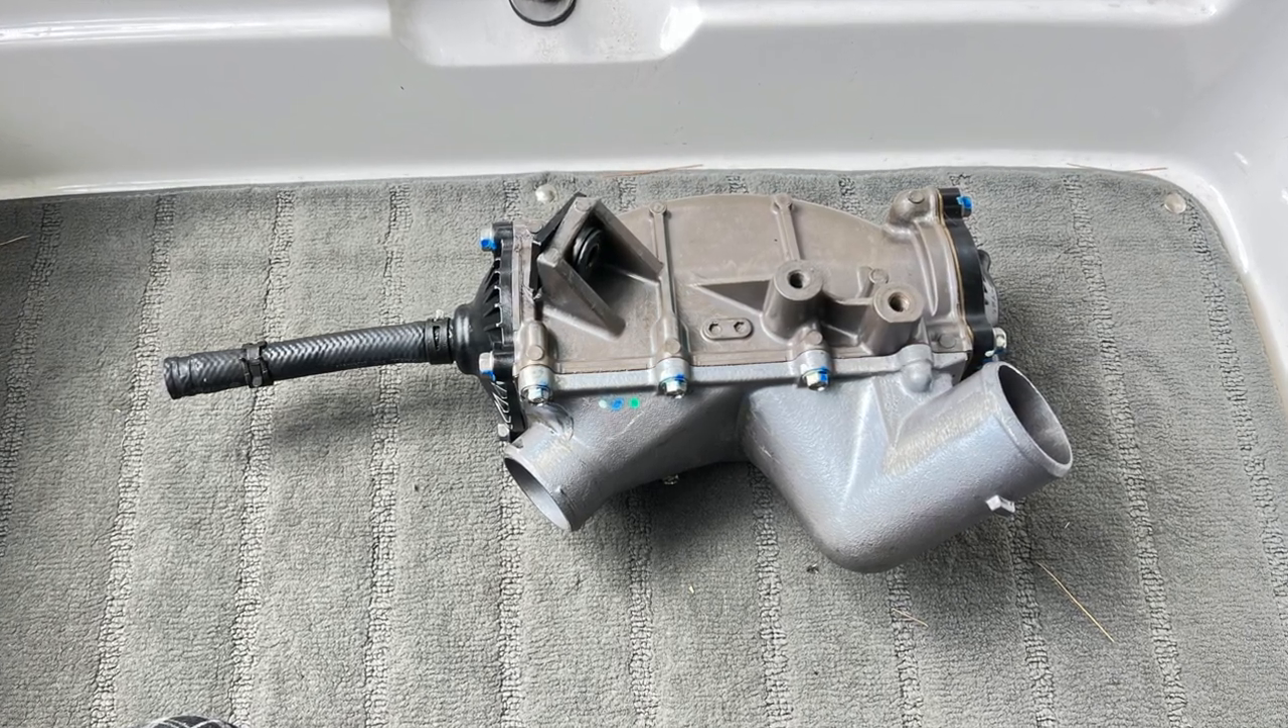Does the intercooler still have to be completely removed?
No.